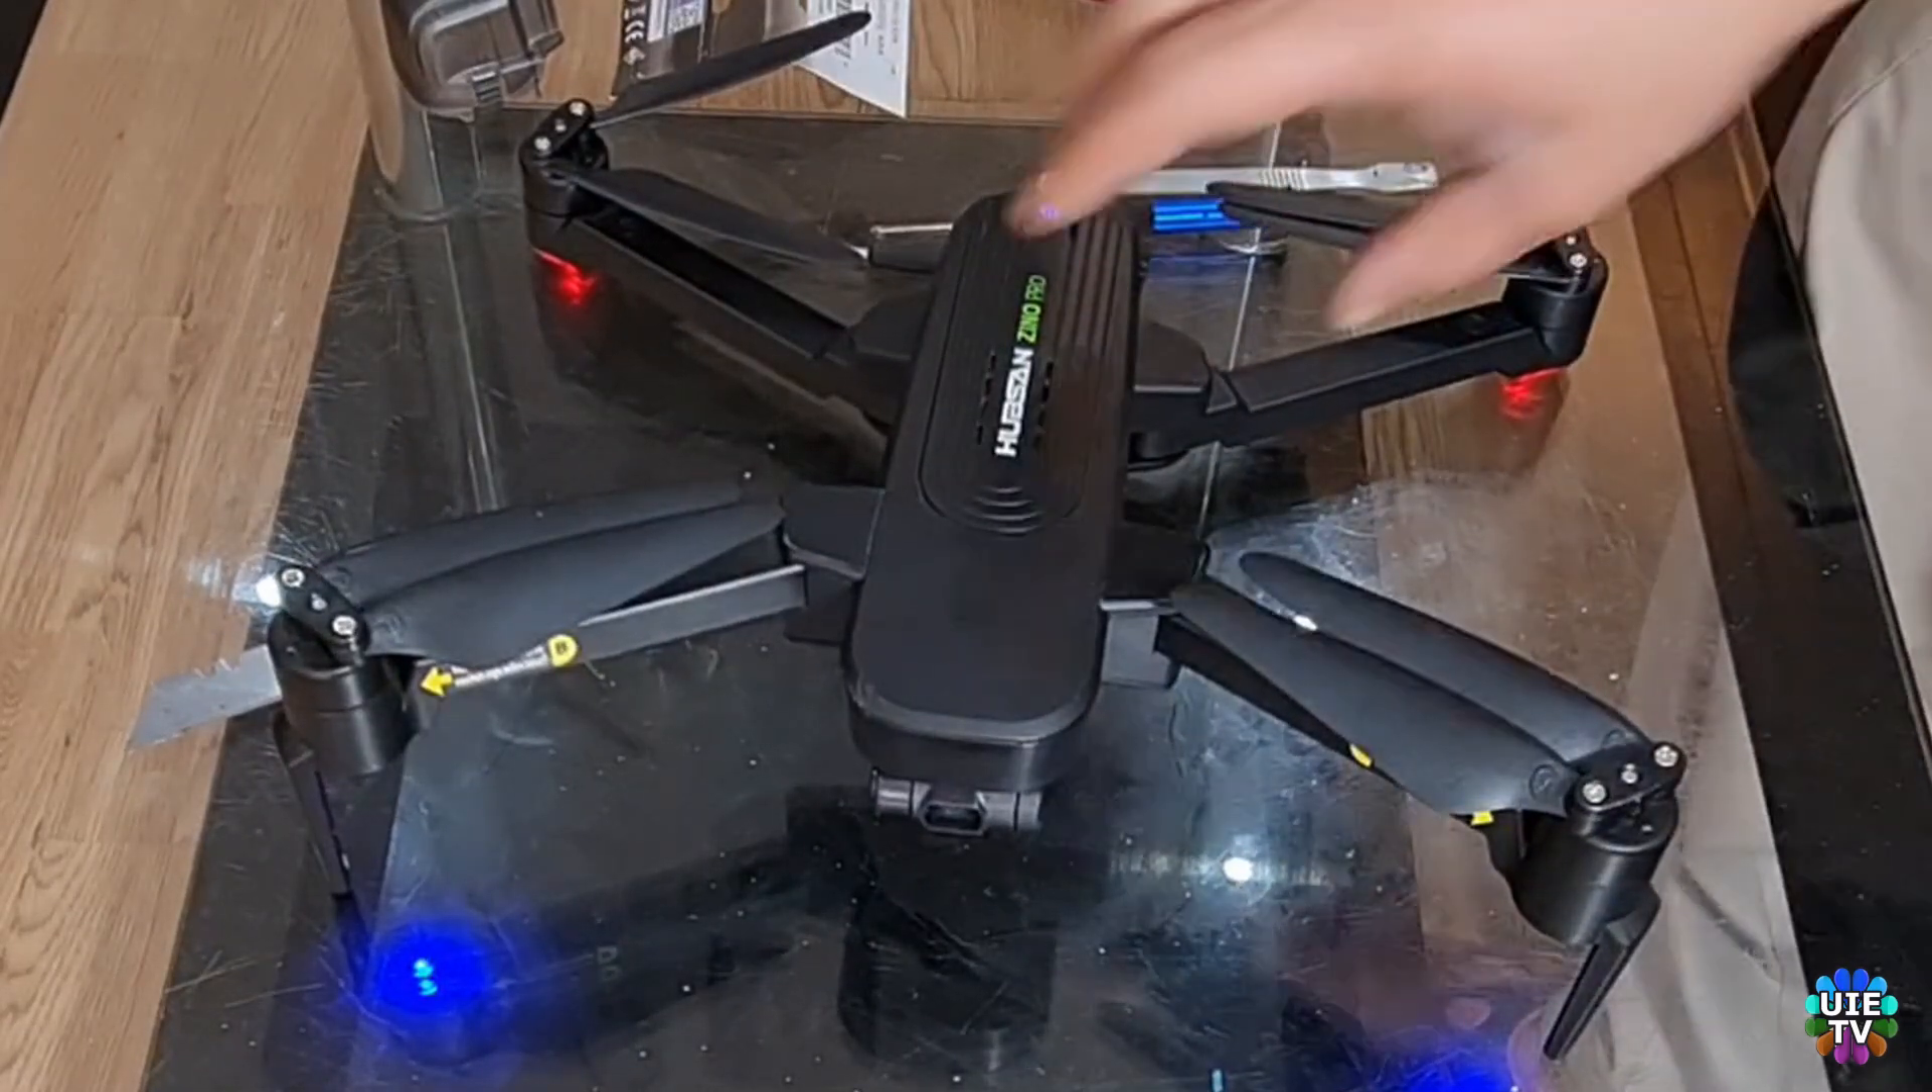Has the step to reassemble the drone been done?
Yes.